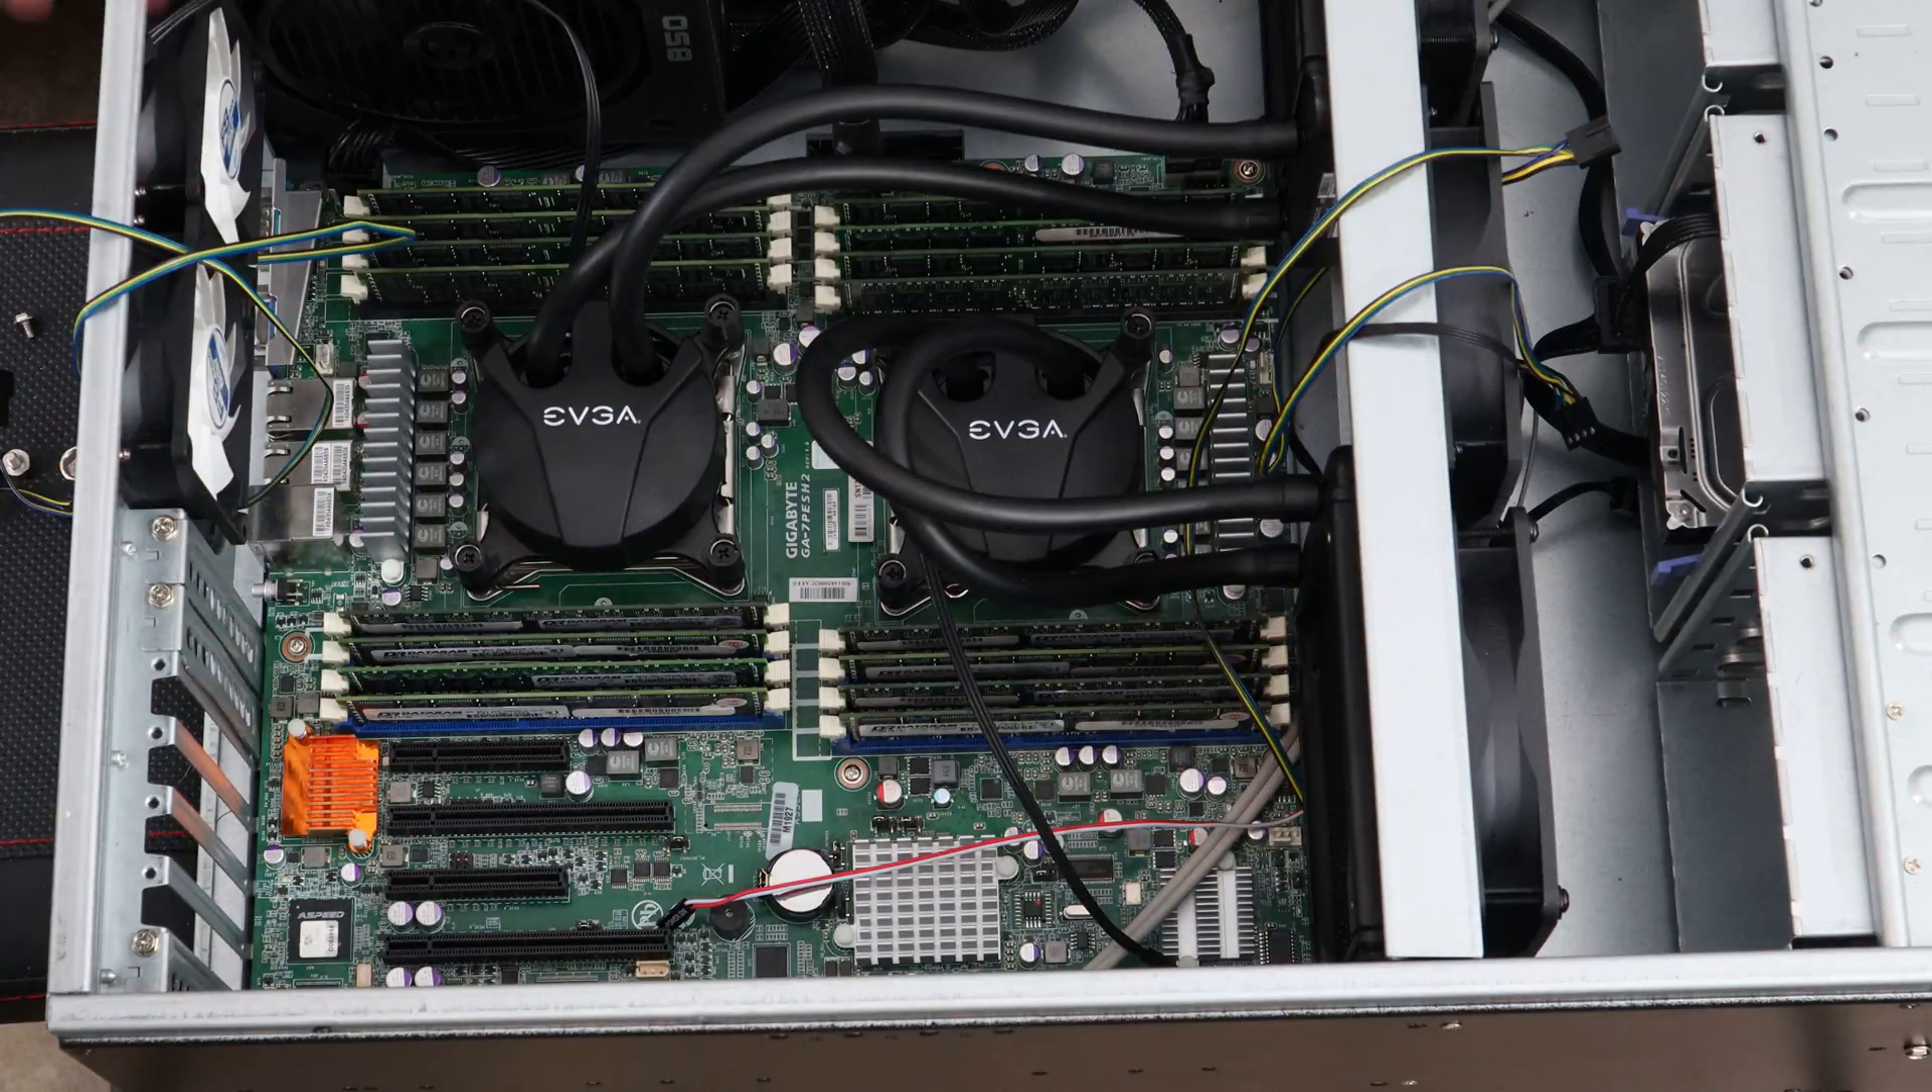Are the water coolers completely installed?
Yes.